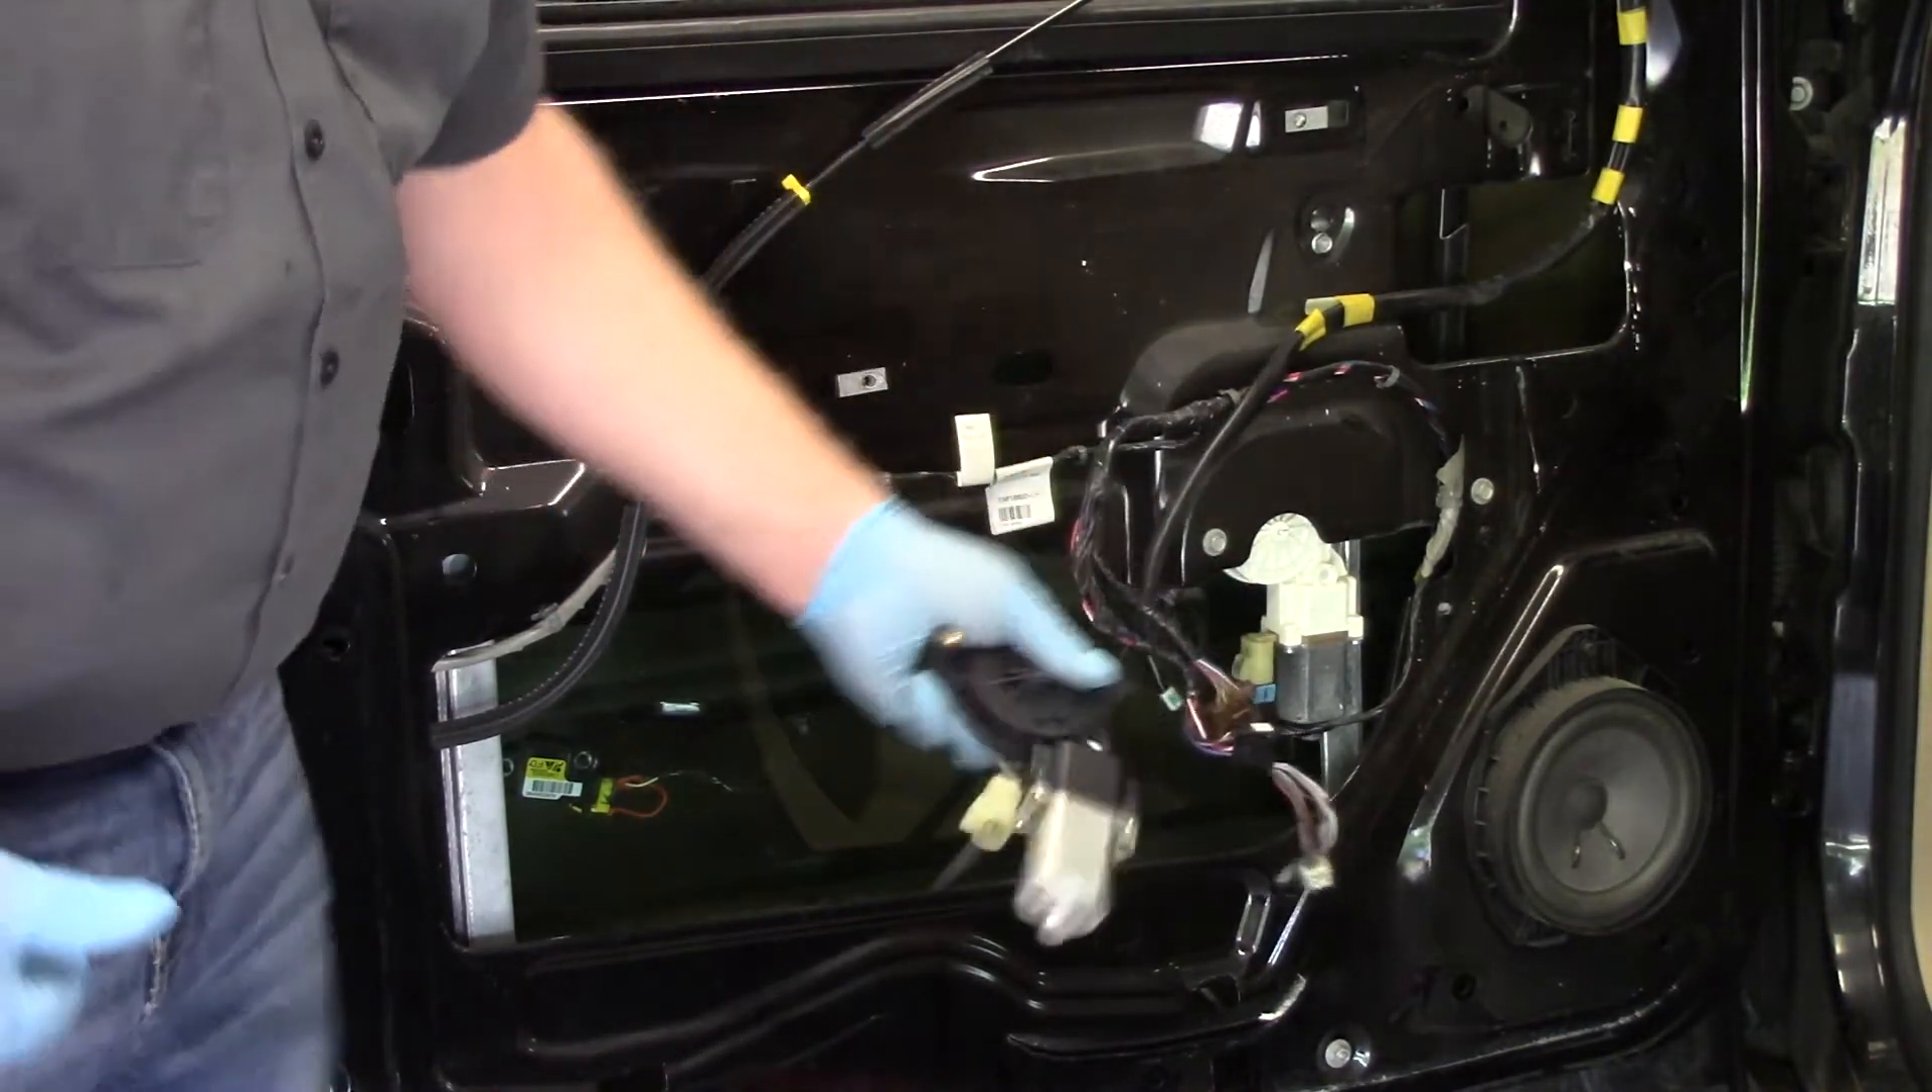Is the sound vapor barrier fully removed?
Yes.